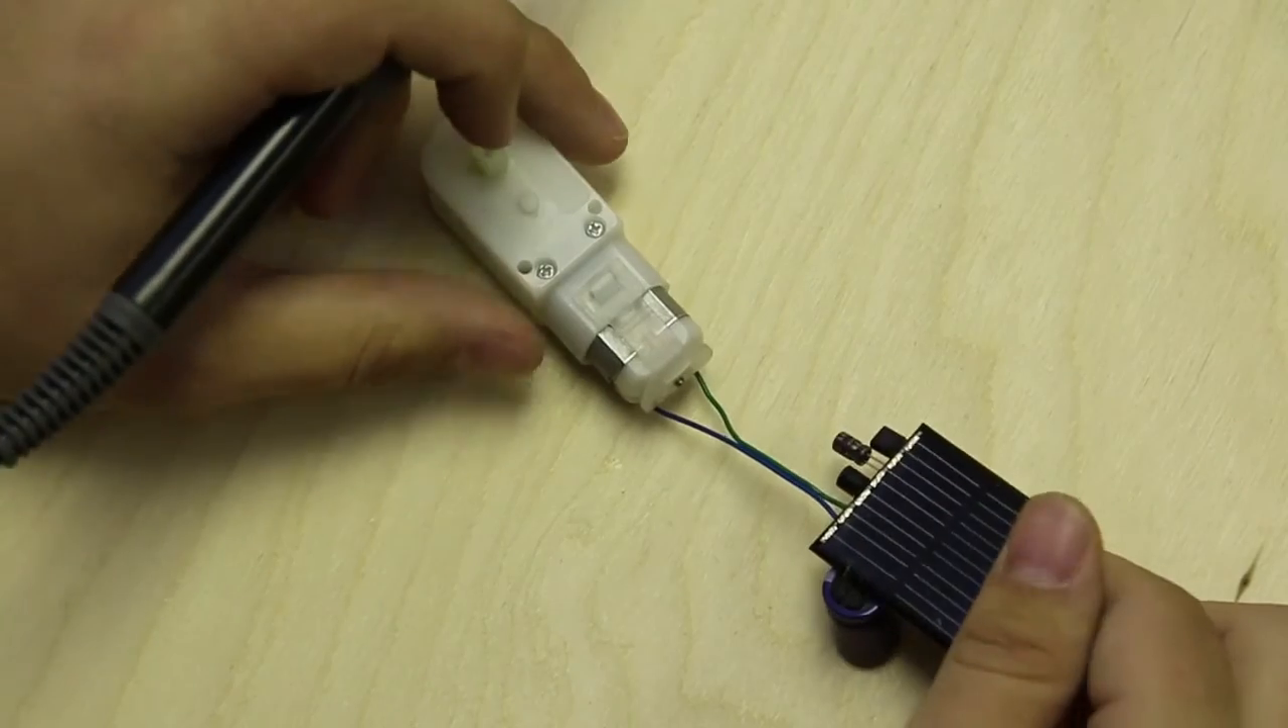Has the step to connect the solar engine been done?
Yes.